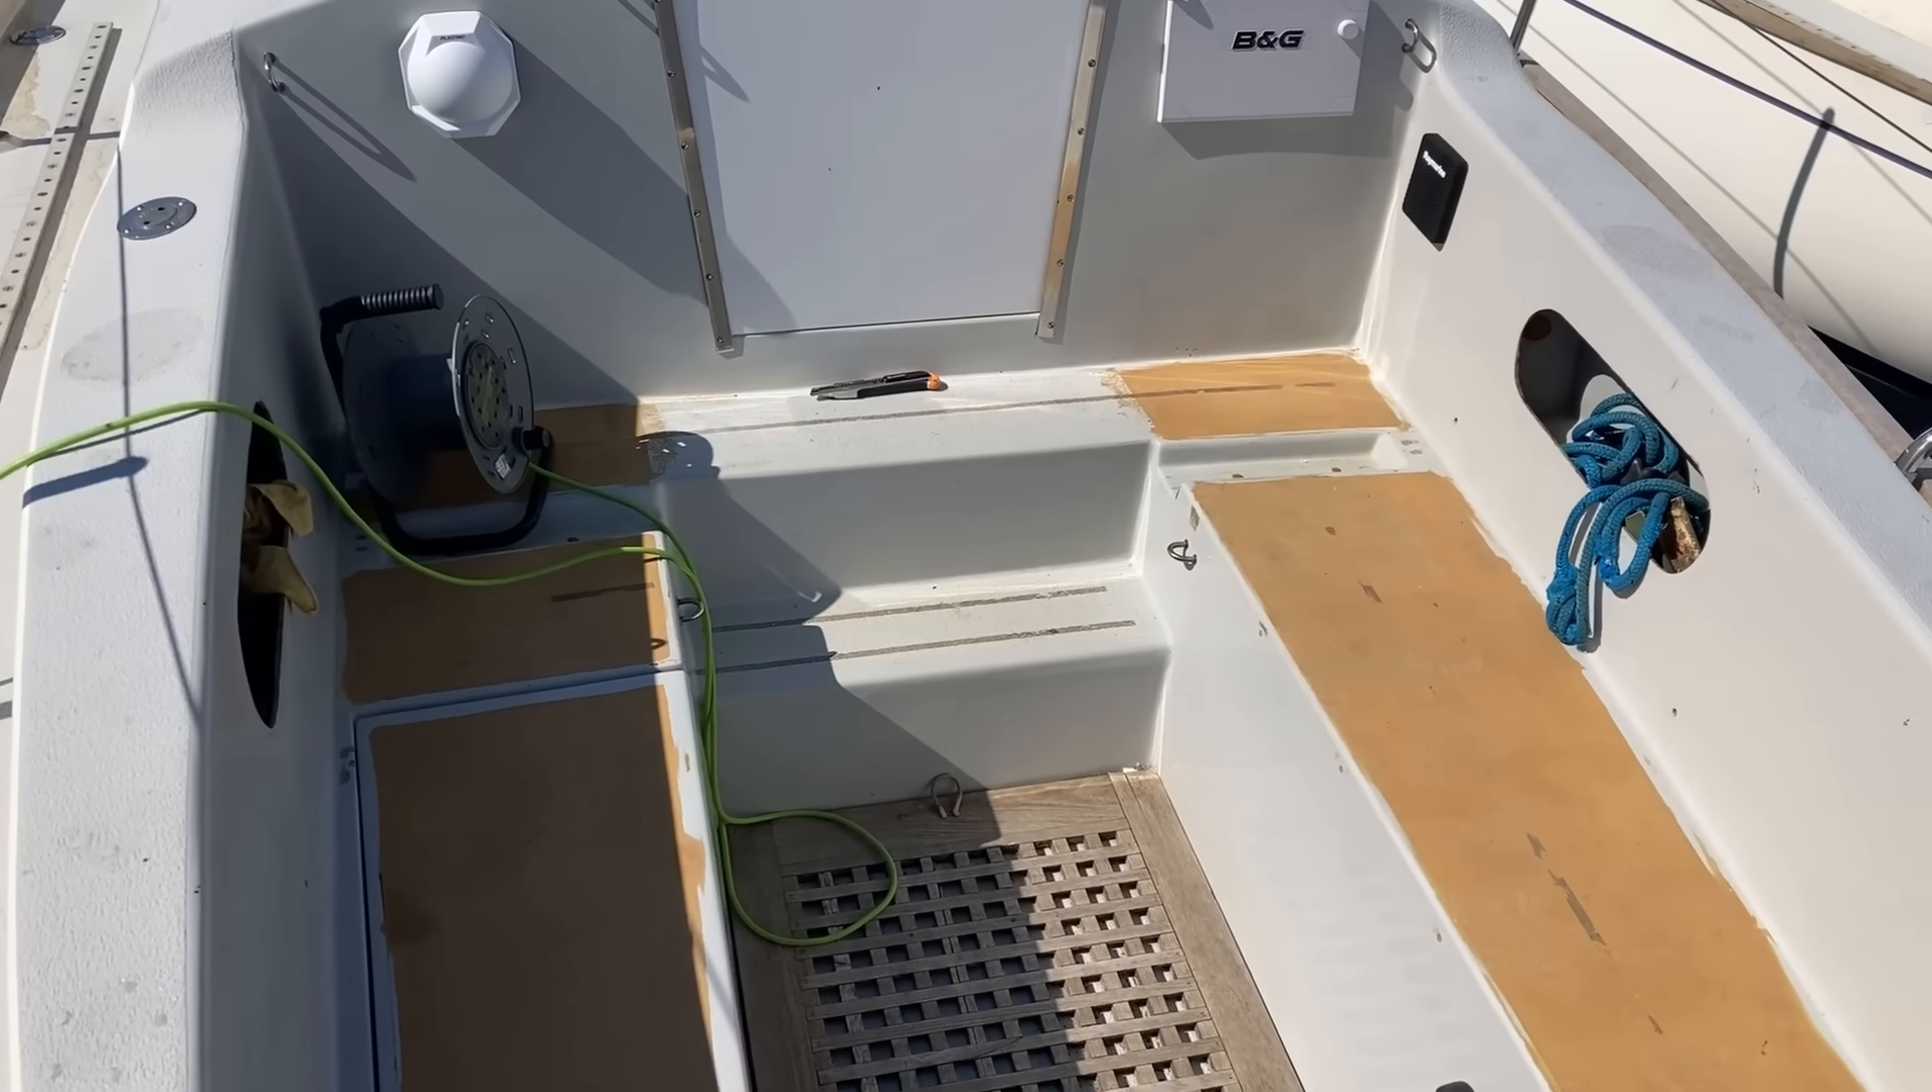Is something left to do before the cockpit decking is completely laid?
Yes.